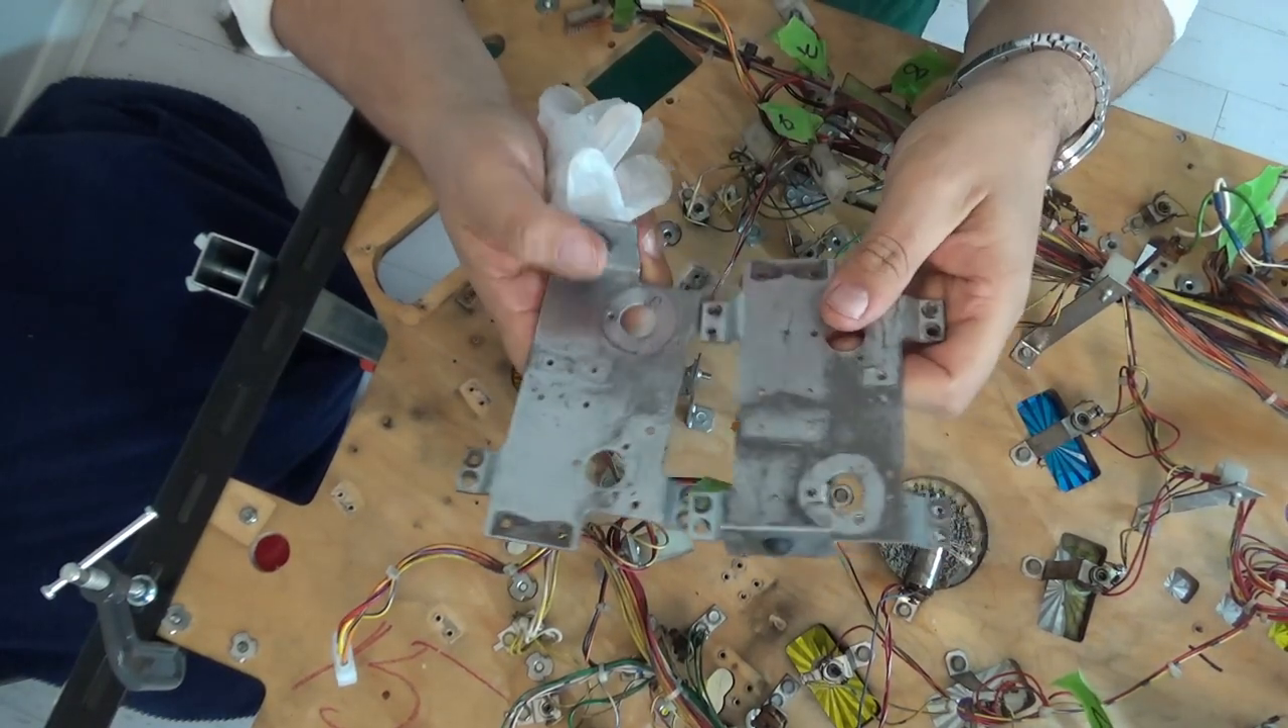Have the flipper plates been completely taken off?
Yes.